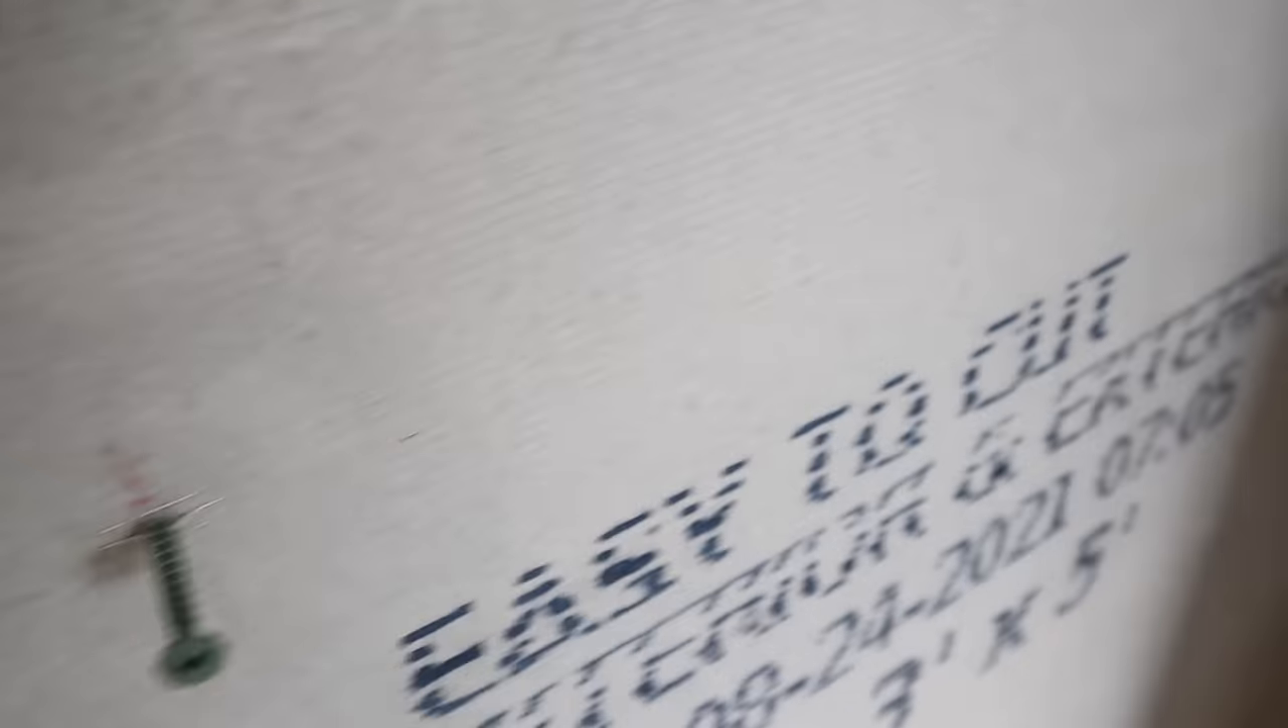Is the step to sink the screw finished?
No.